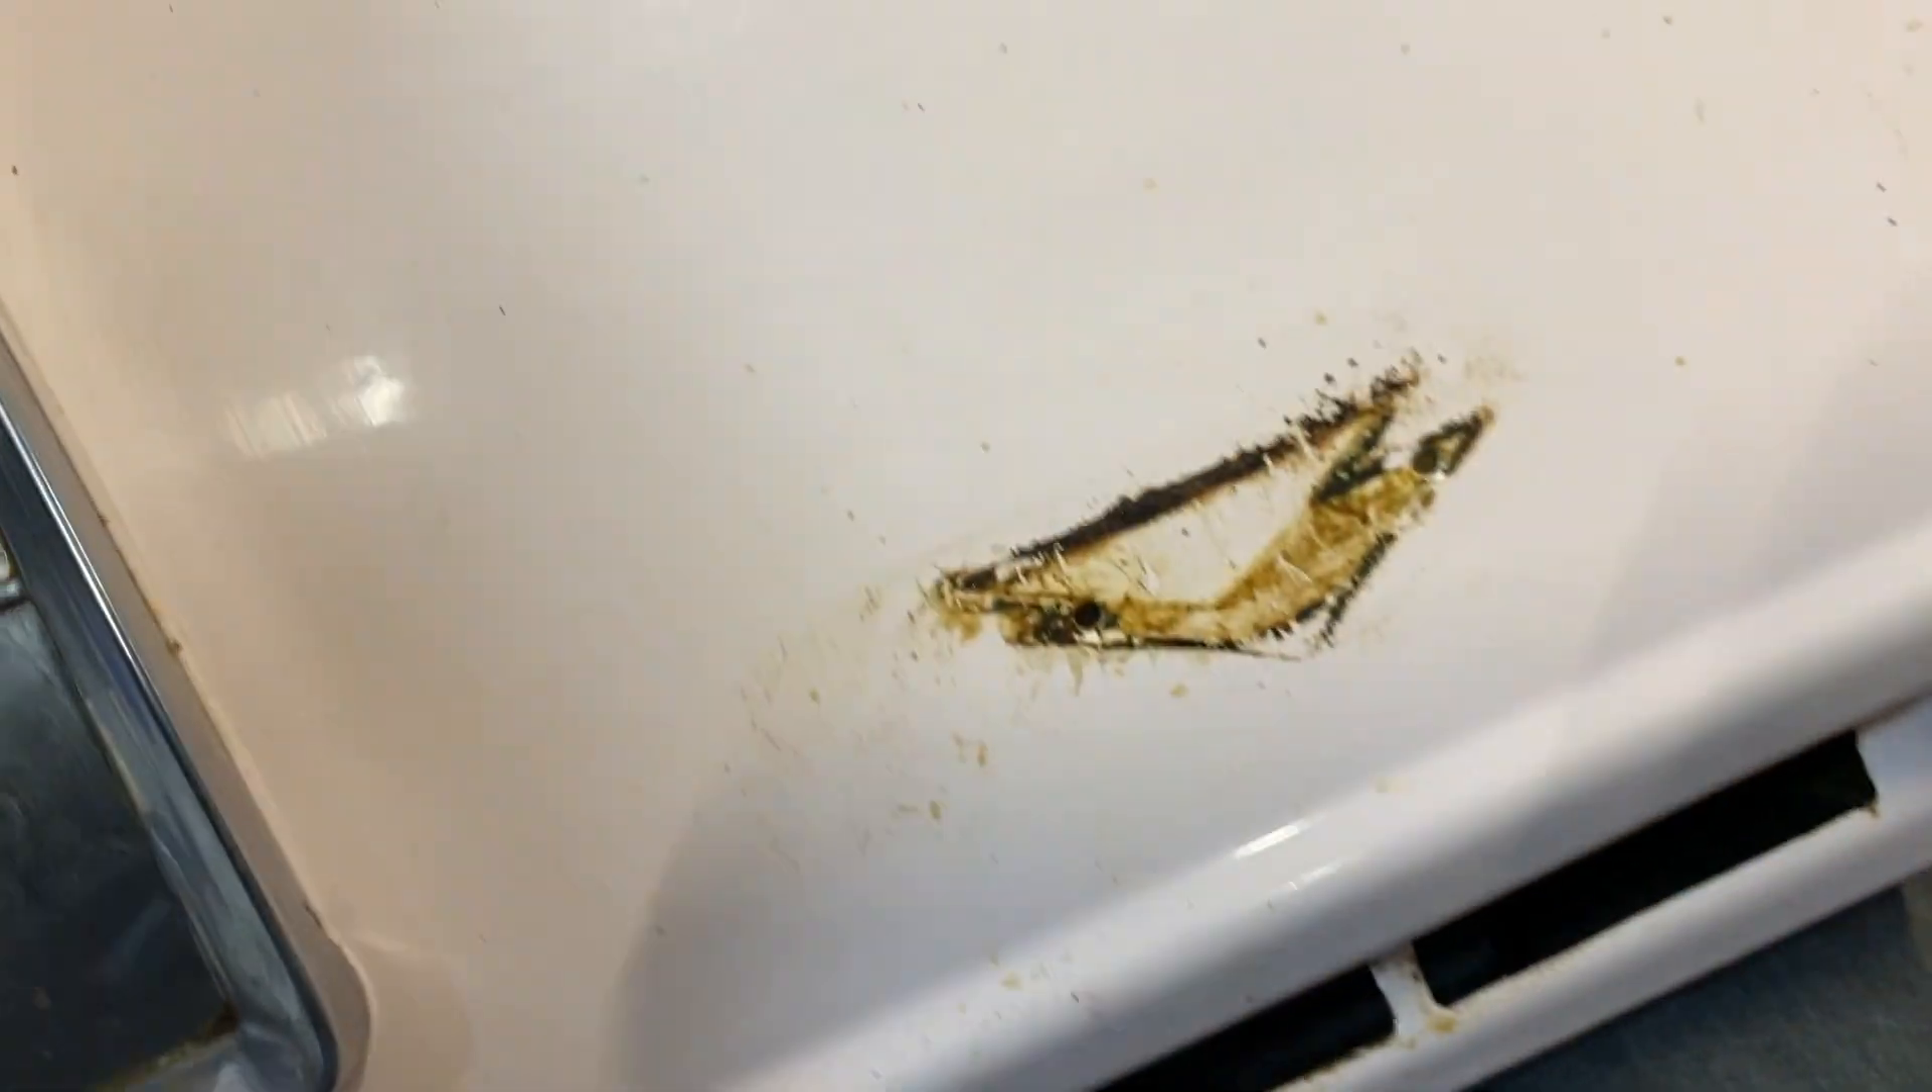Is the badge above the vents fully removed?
Yes.